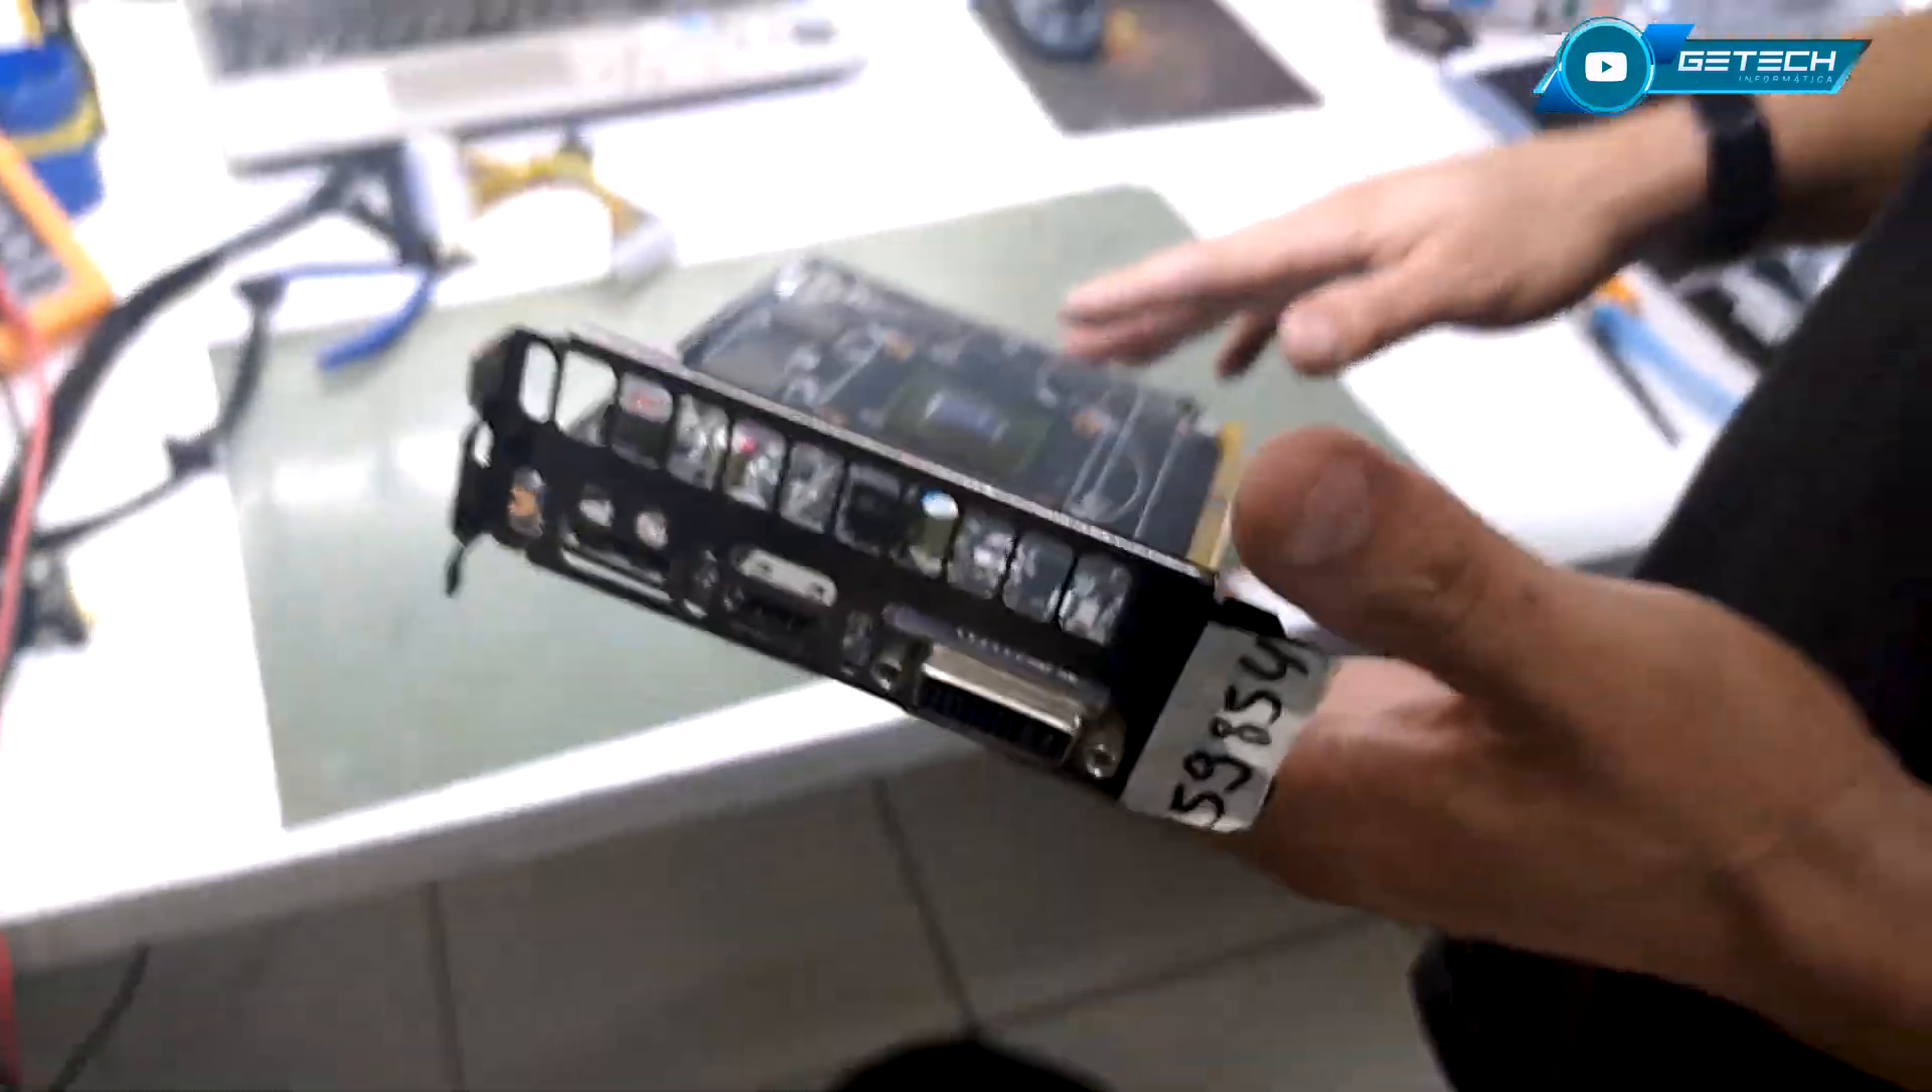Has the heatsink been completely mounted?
No.